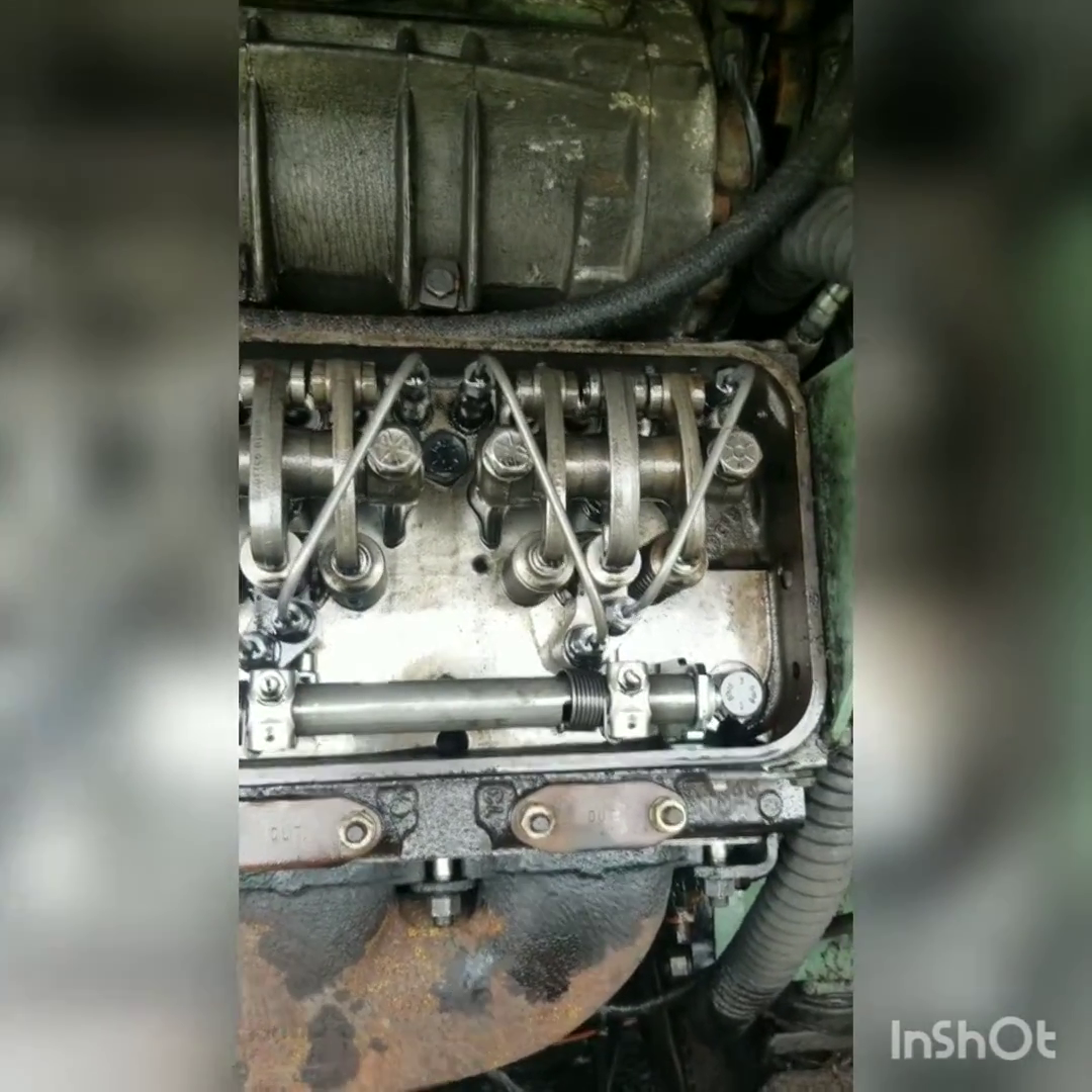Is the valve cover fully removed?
Yes.